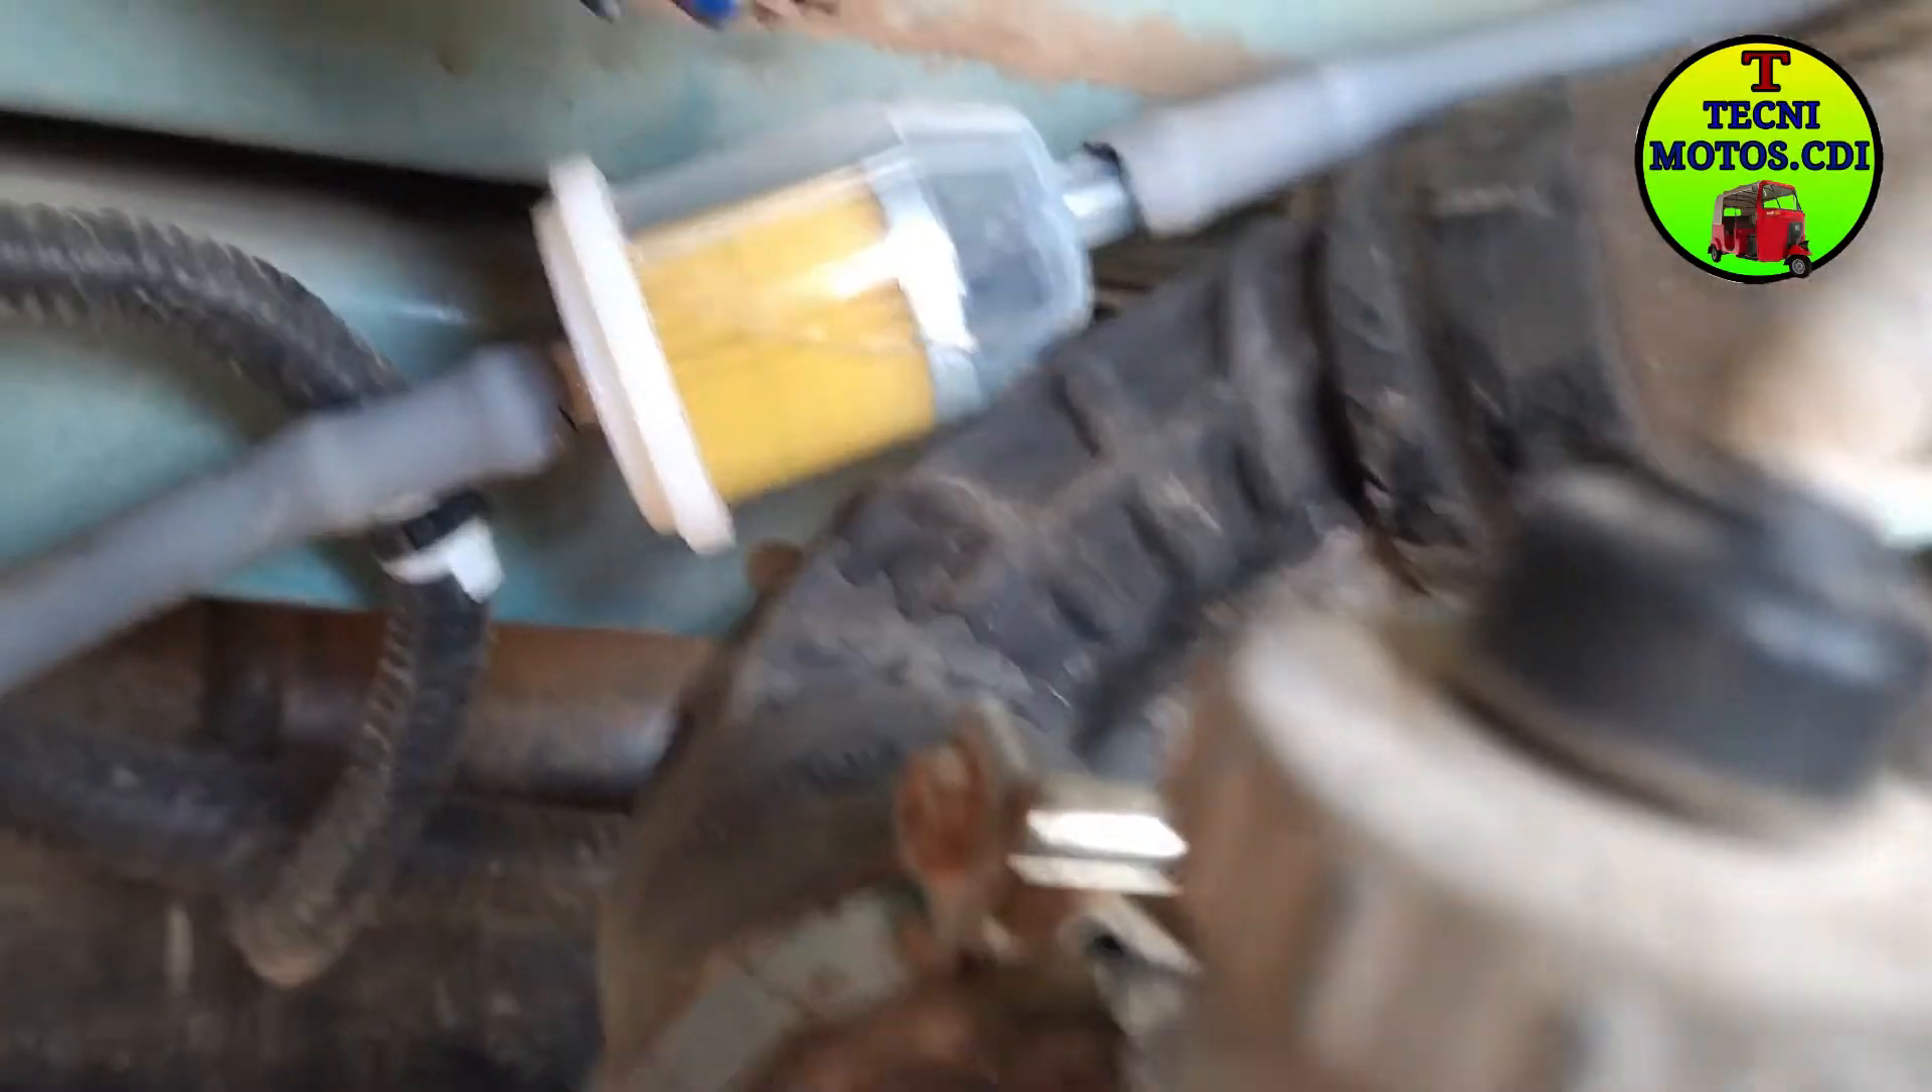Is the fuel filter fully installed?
Yes.